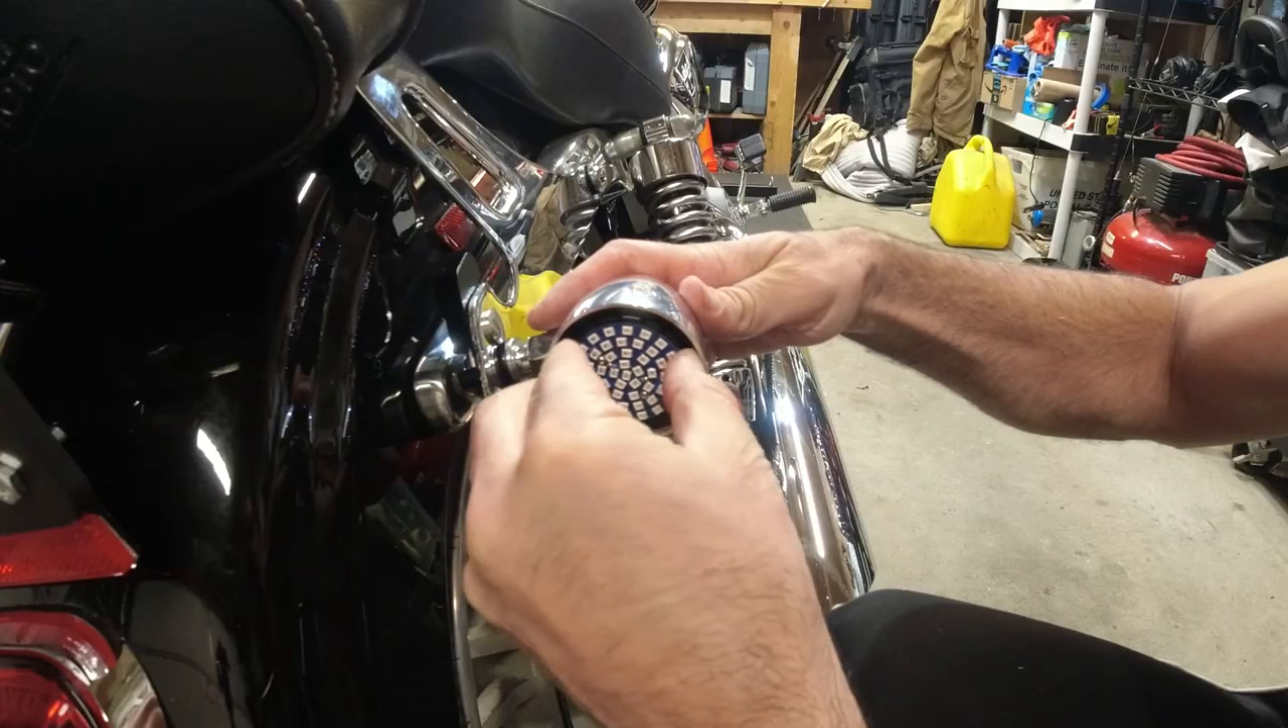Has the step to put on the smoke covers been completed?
No.